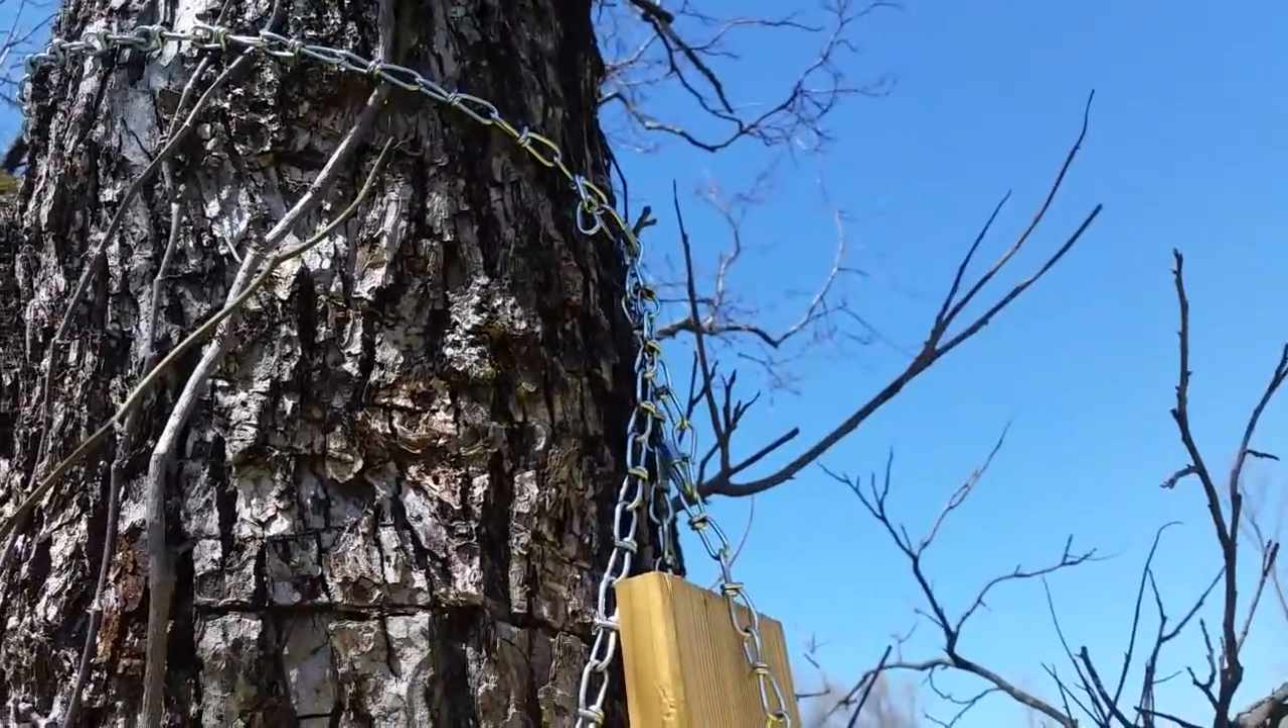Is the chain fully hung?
Yes.